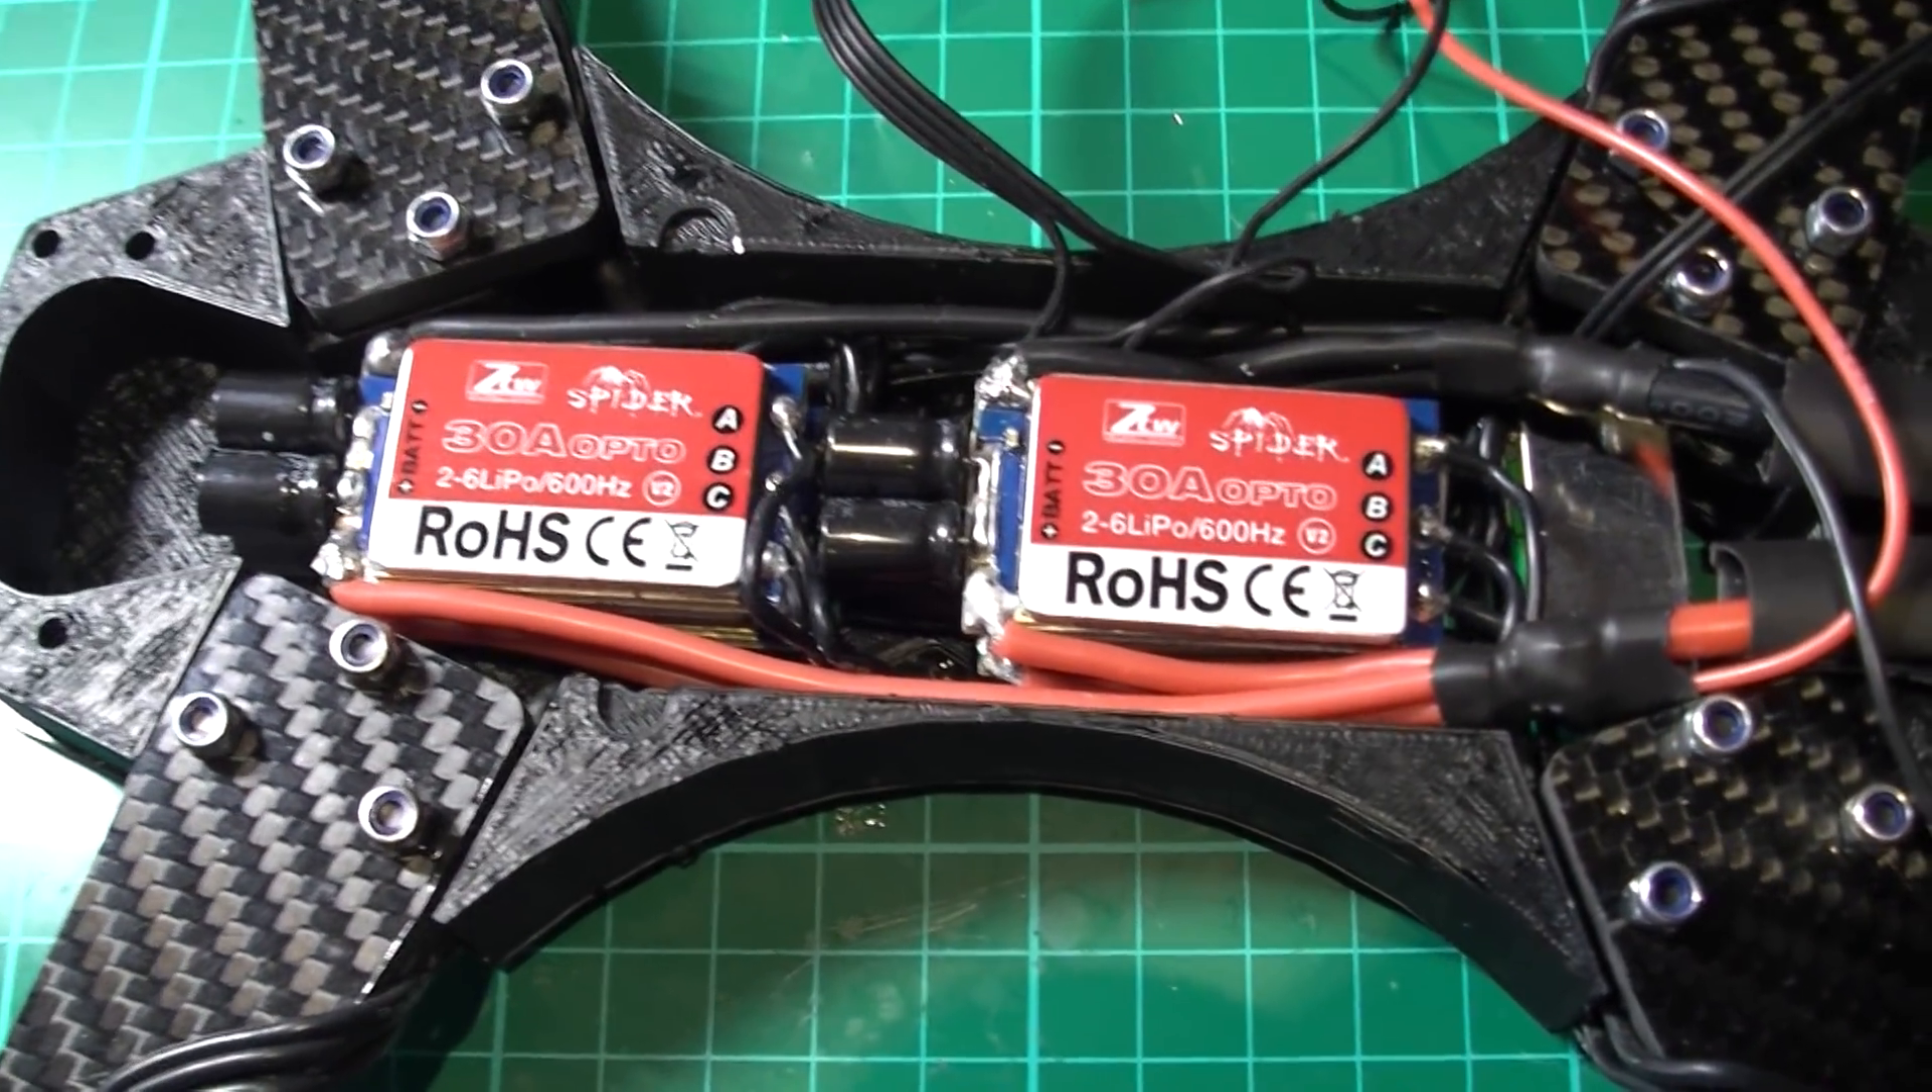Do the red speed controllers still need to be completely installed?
No.